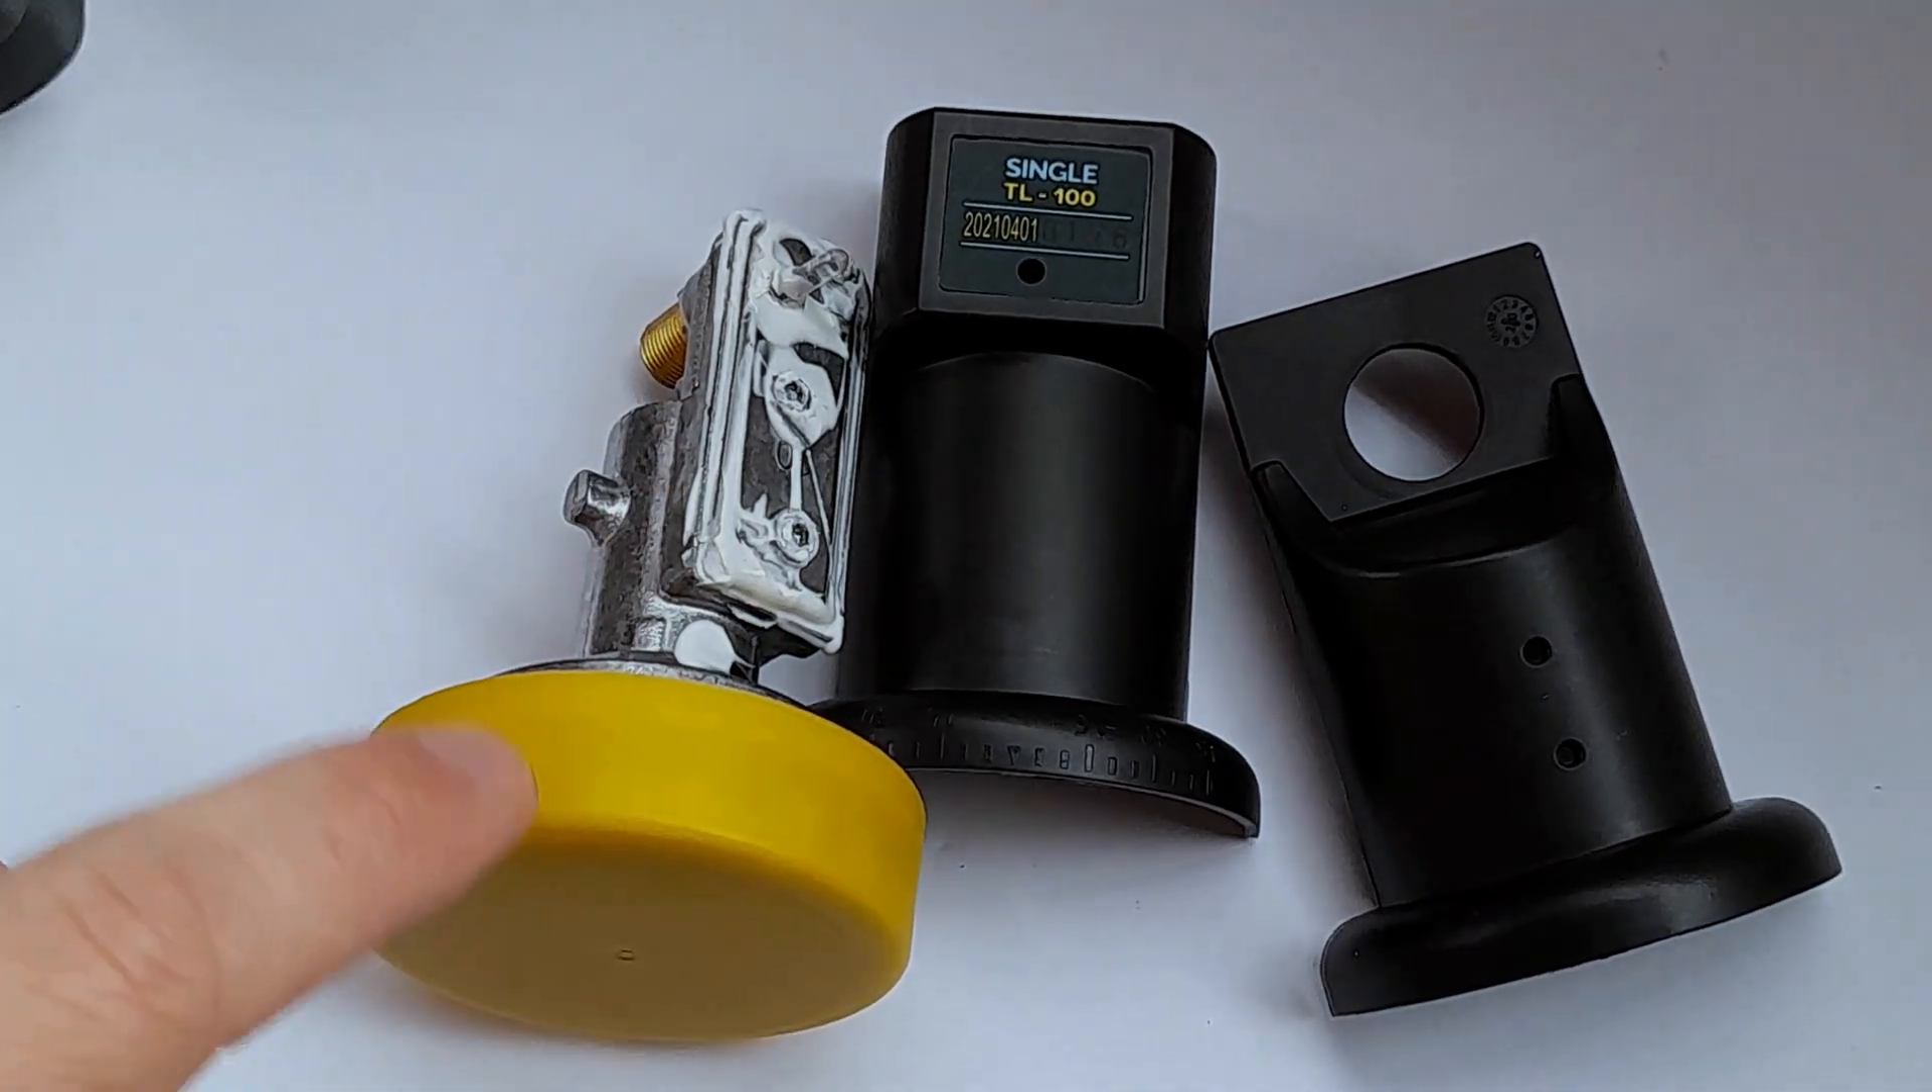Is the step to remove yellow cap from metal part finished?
No.